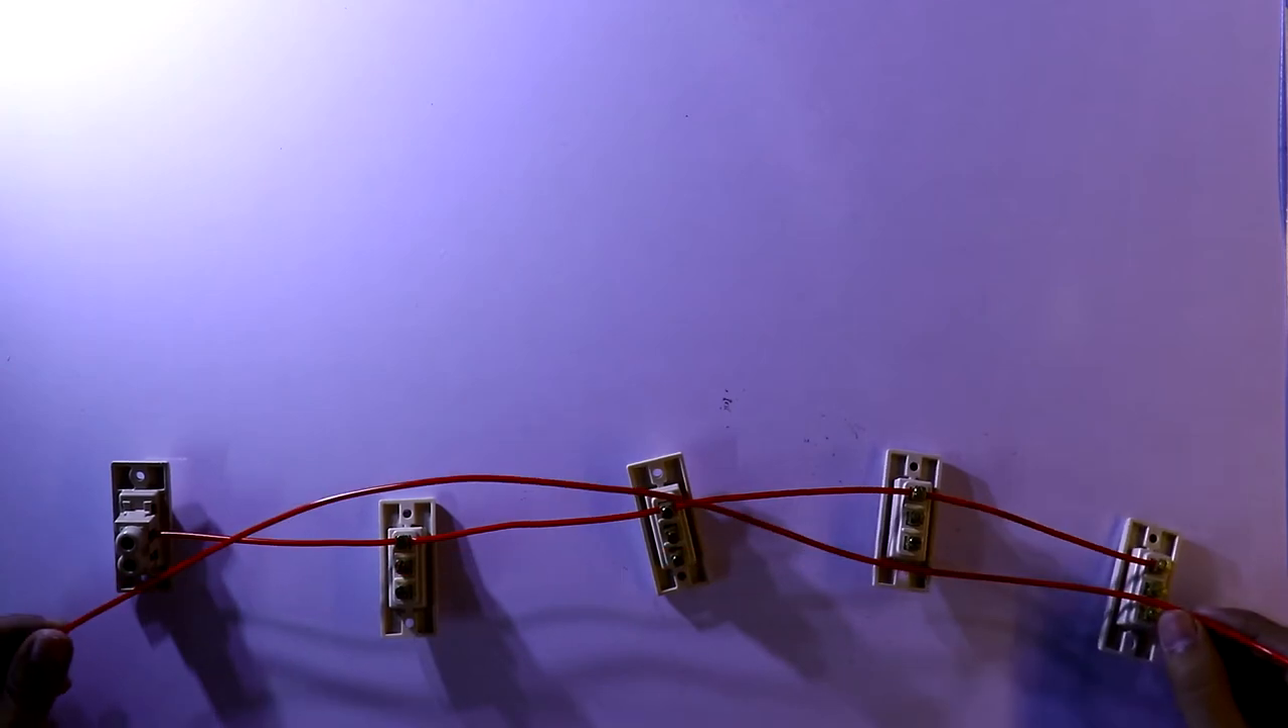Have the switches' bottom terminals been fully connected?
No.